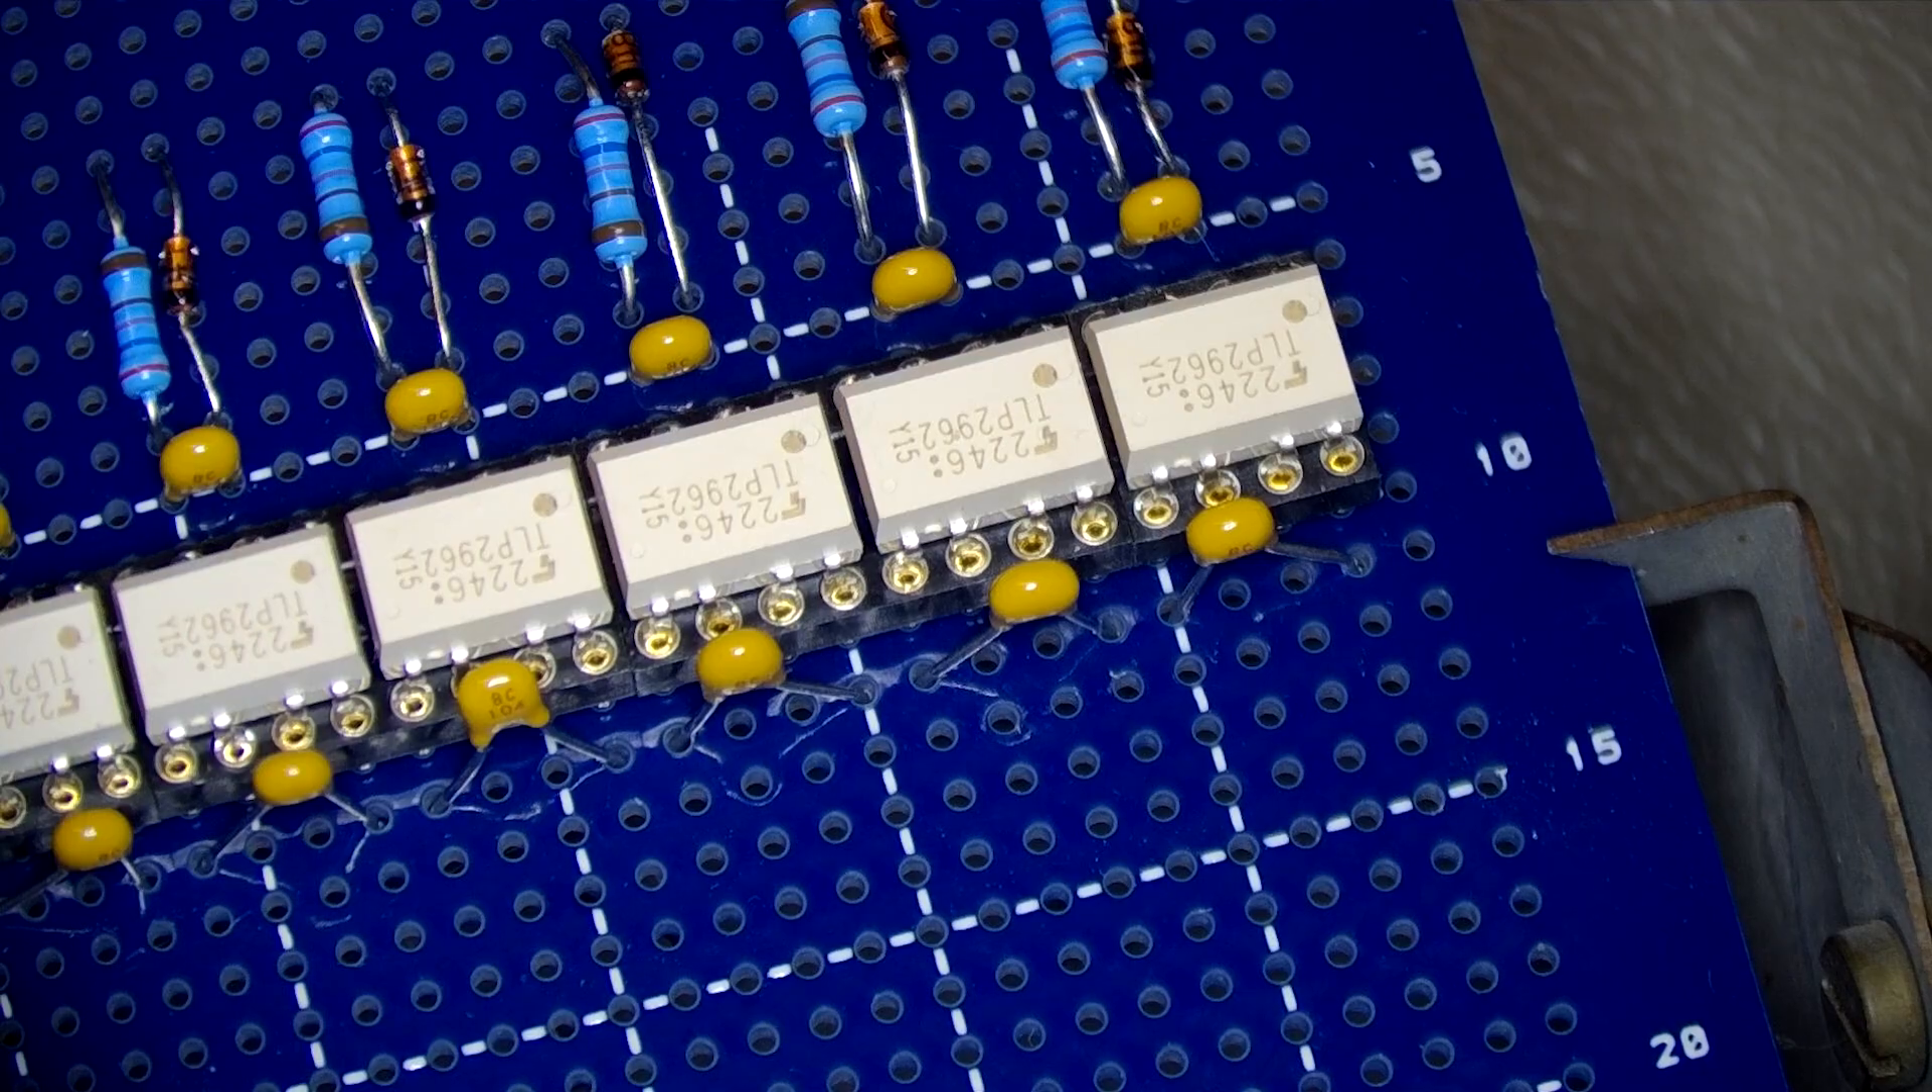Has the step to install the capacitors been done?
Yes.